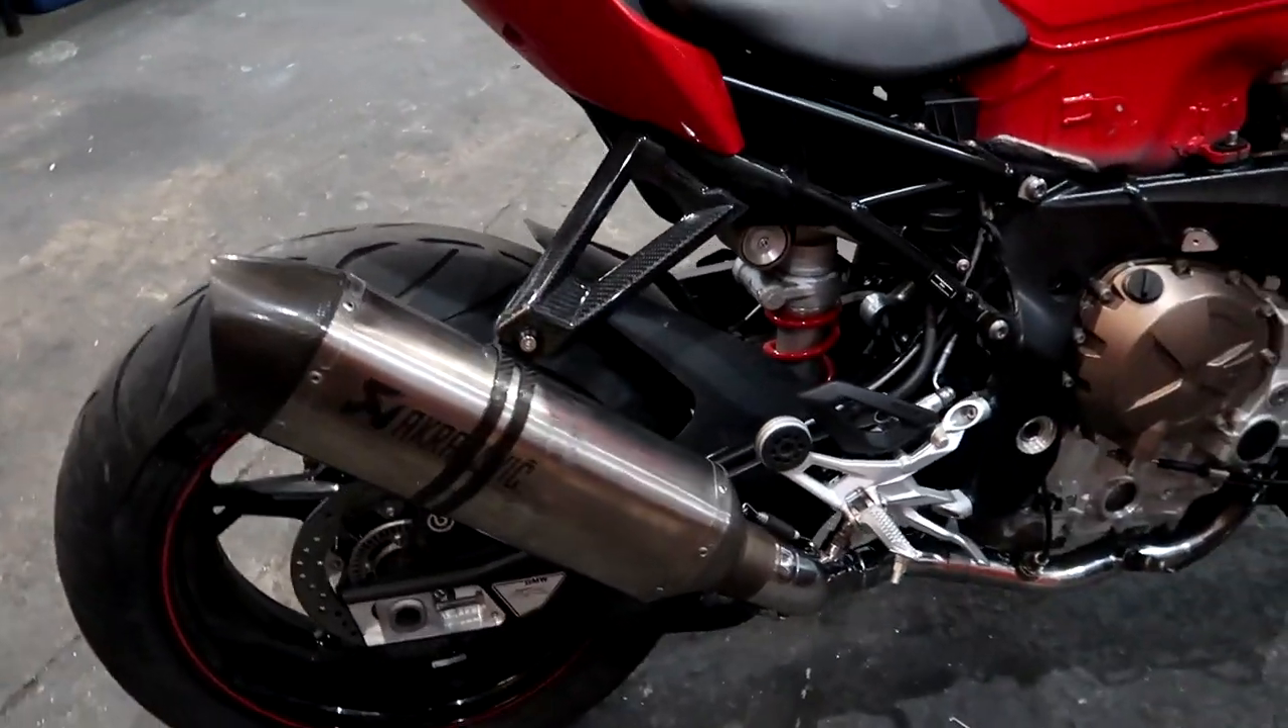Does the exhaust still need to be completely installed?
No.